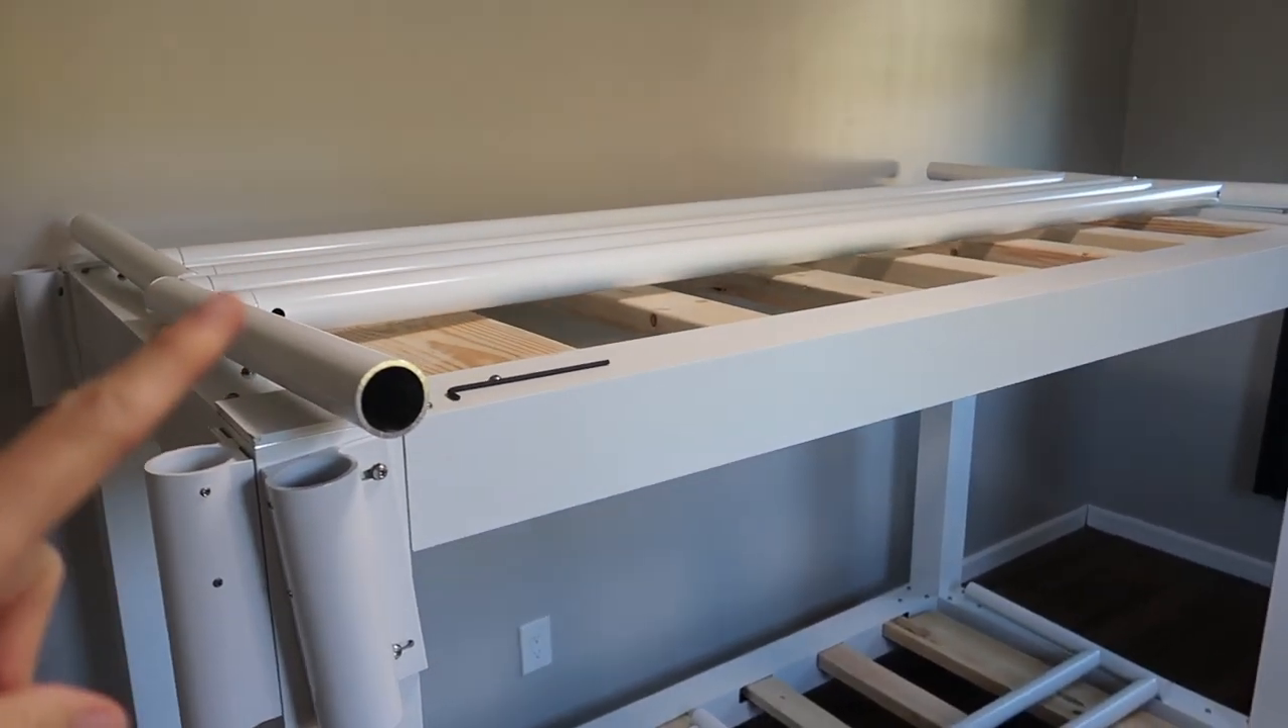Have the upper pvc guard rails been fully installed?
No.